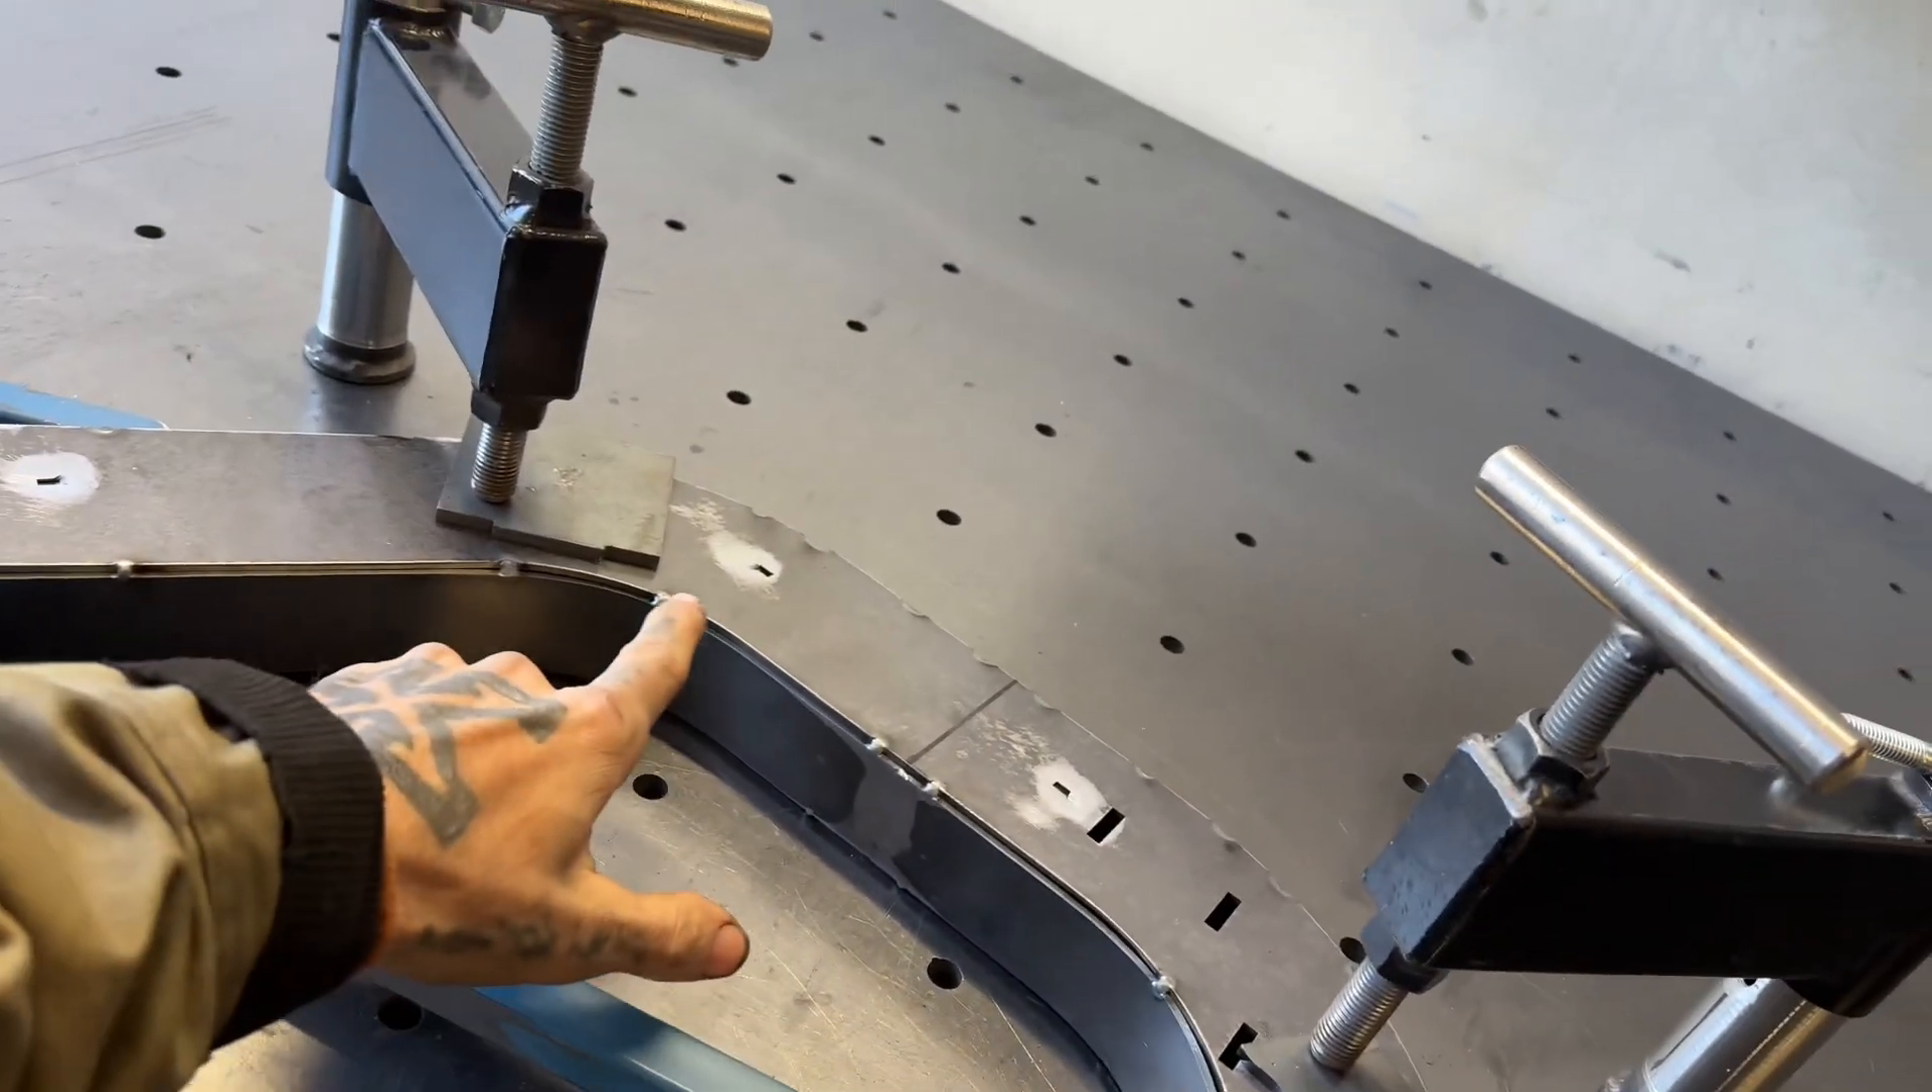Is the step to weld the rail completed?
No.